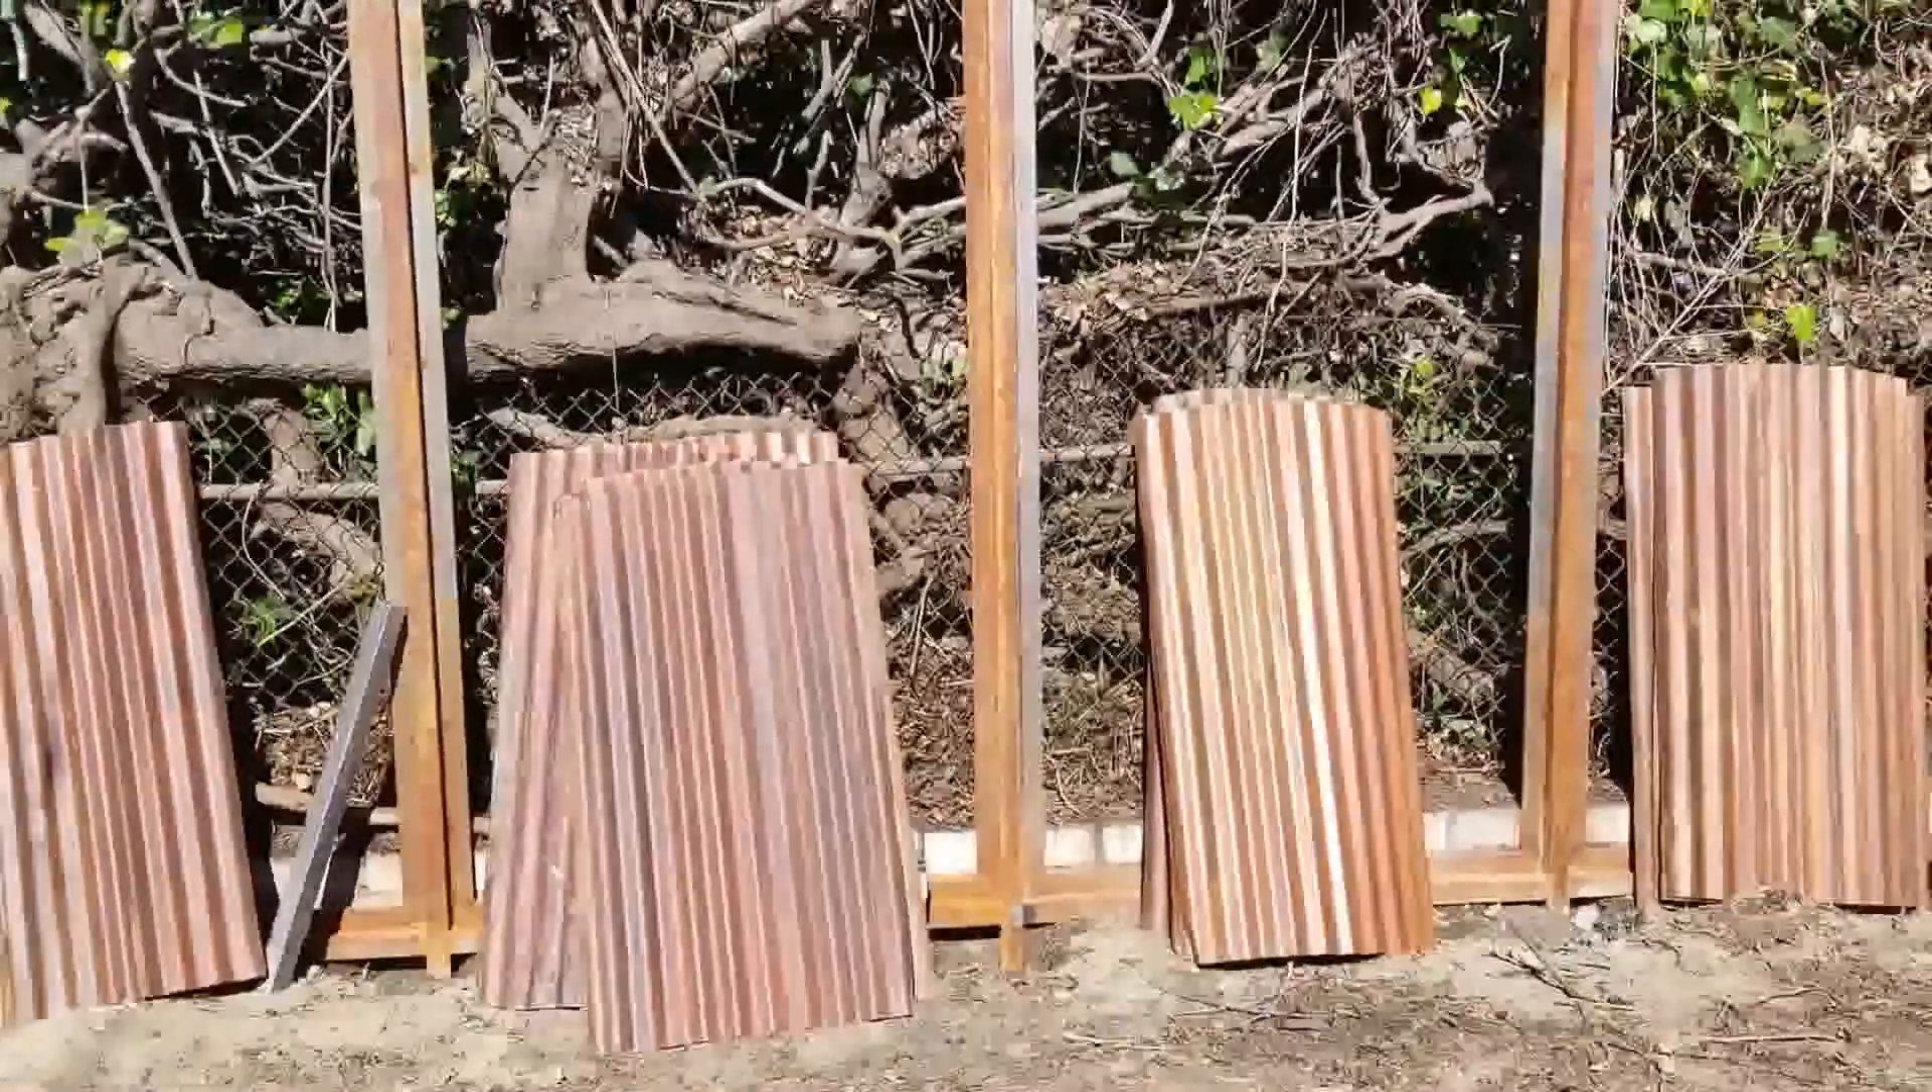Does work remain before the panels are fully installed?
Yes.